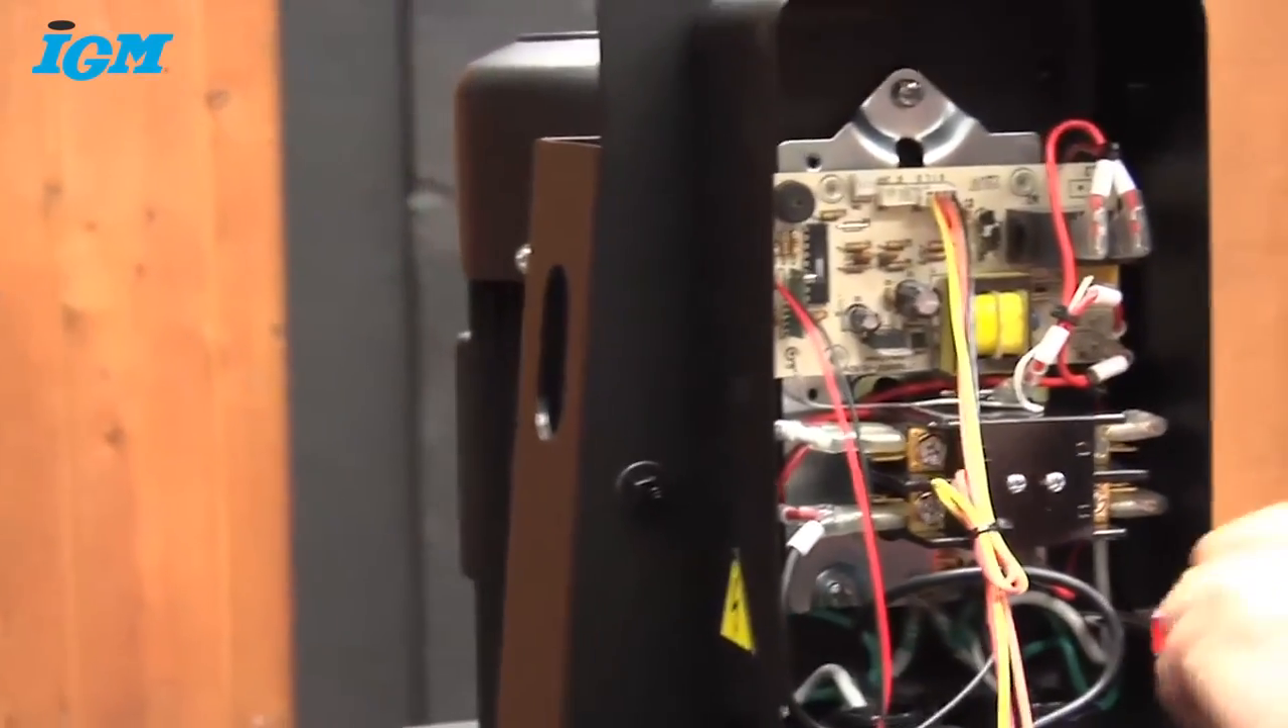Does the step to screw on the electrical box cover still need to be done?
Yes.